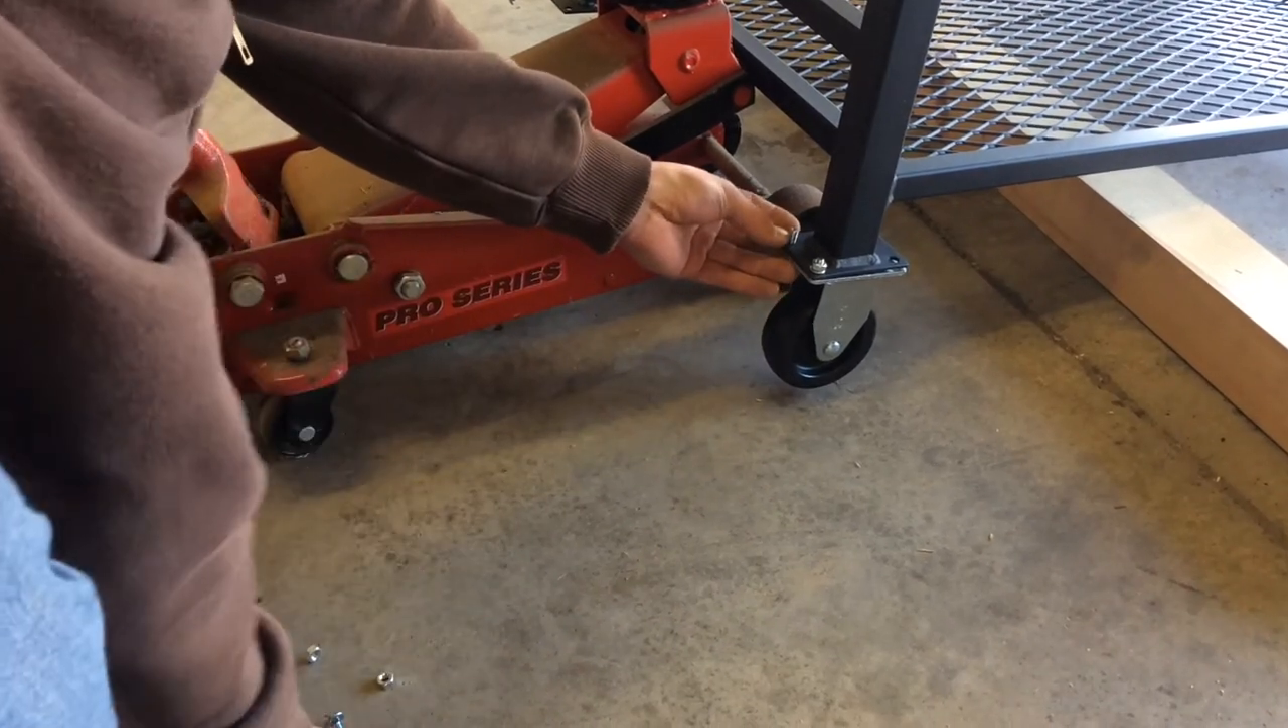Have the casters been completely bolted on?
No.